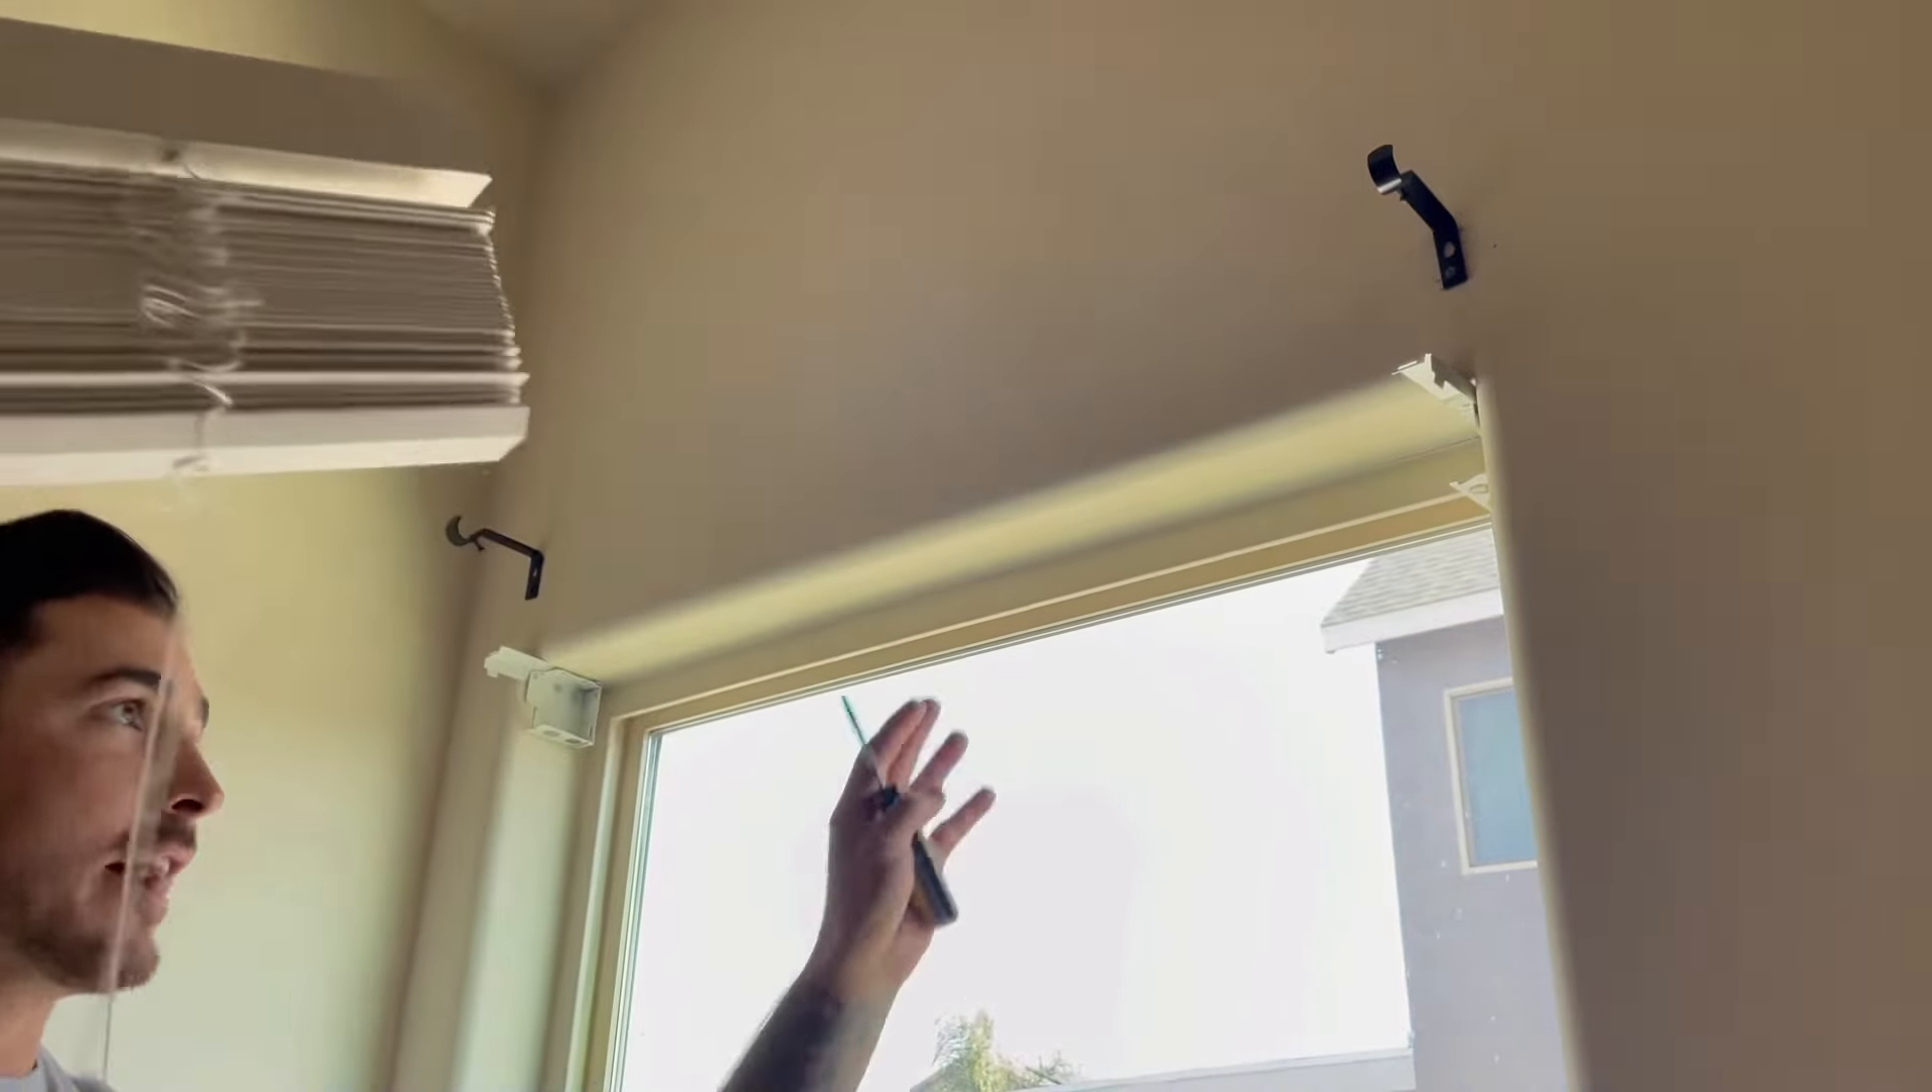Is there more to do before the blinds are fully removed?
No.